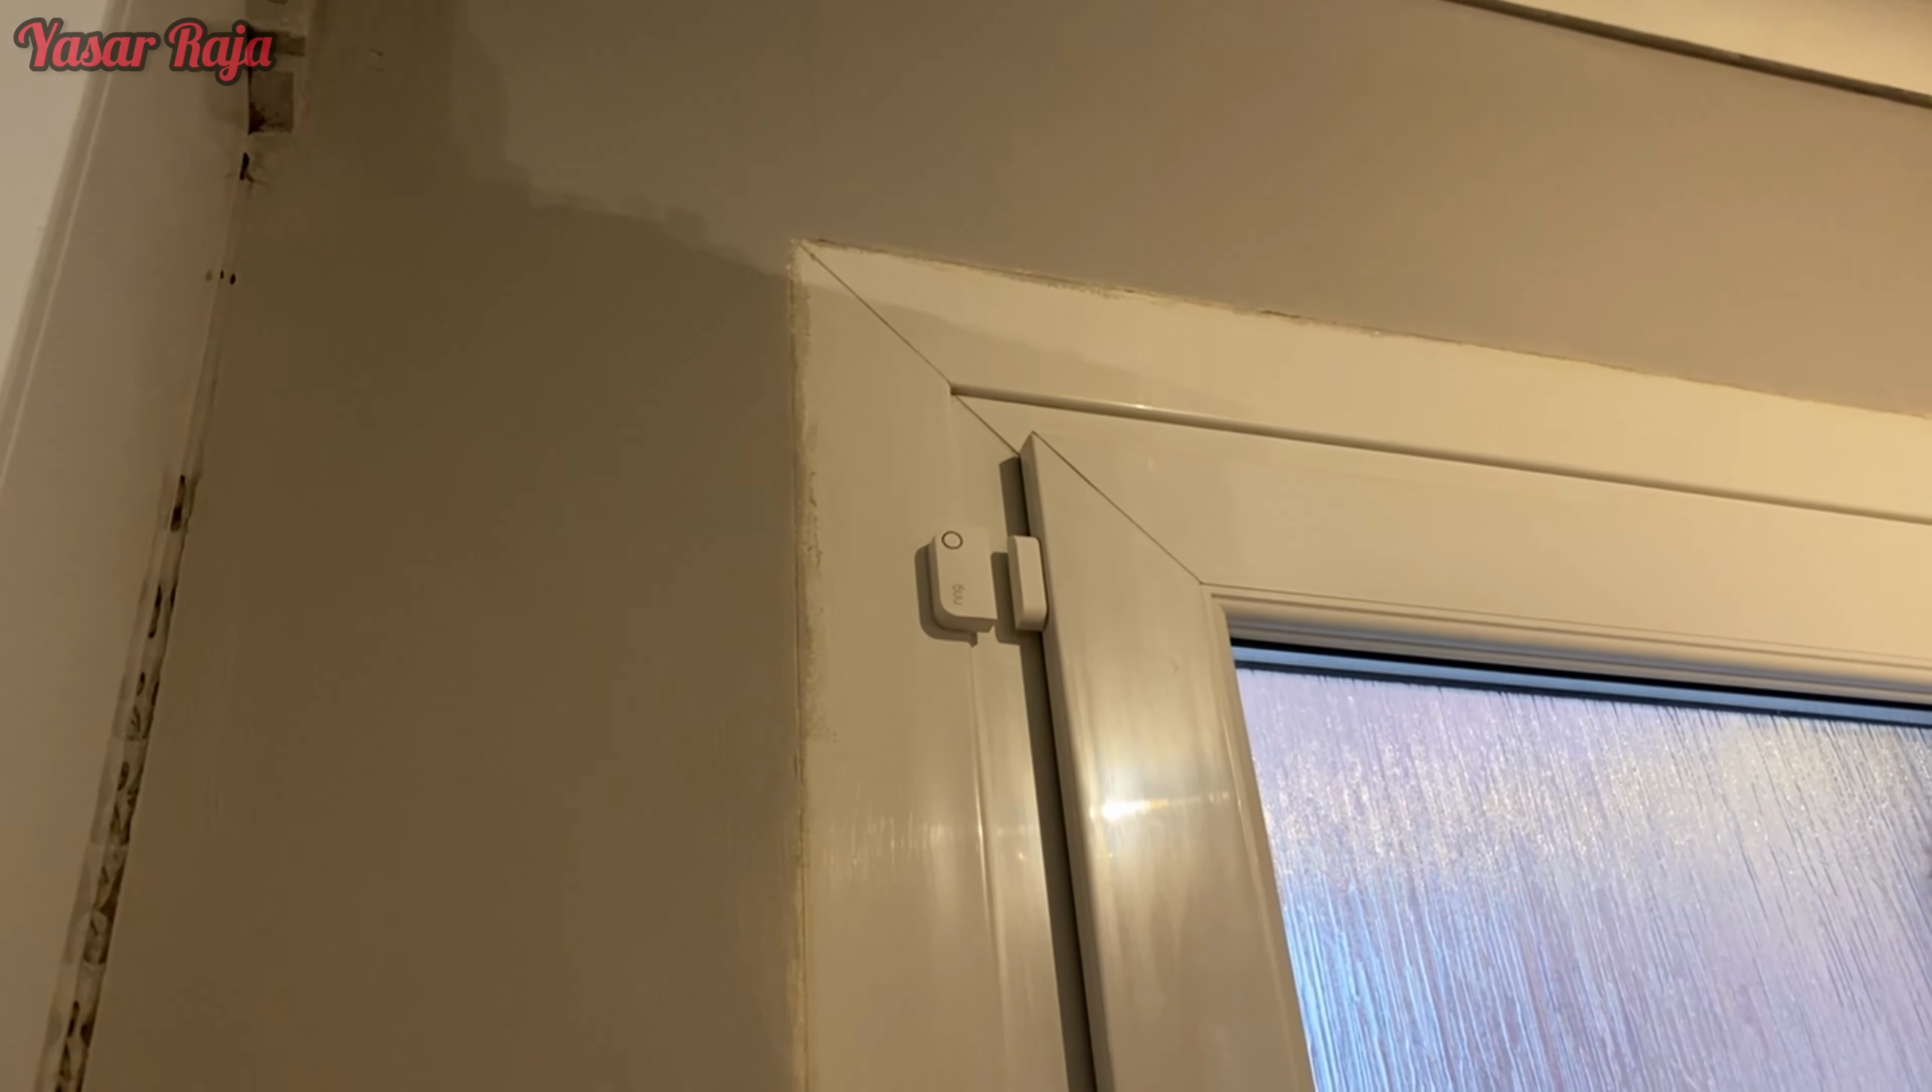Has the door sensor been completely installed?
Yes.